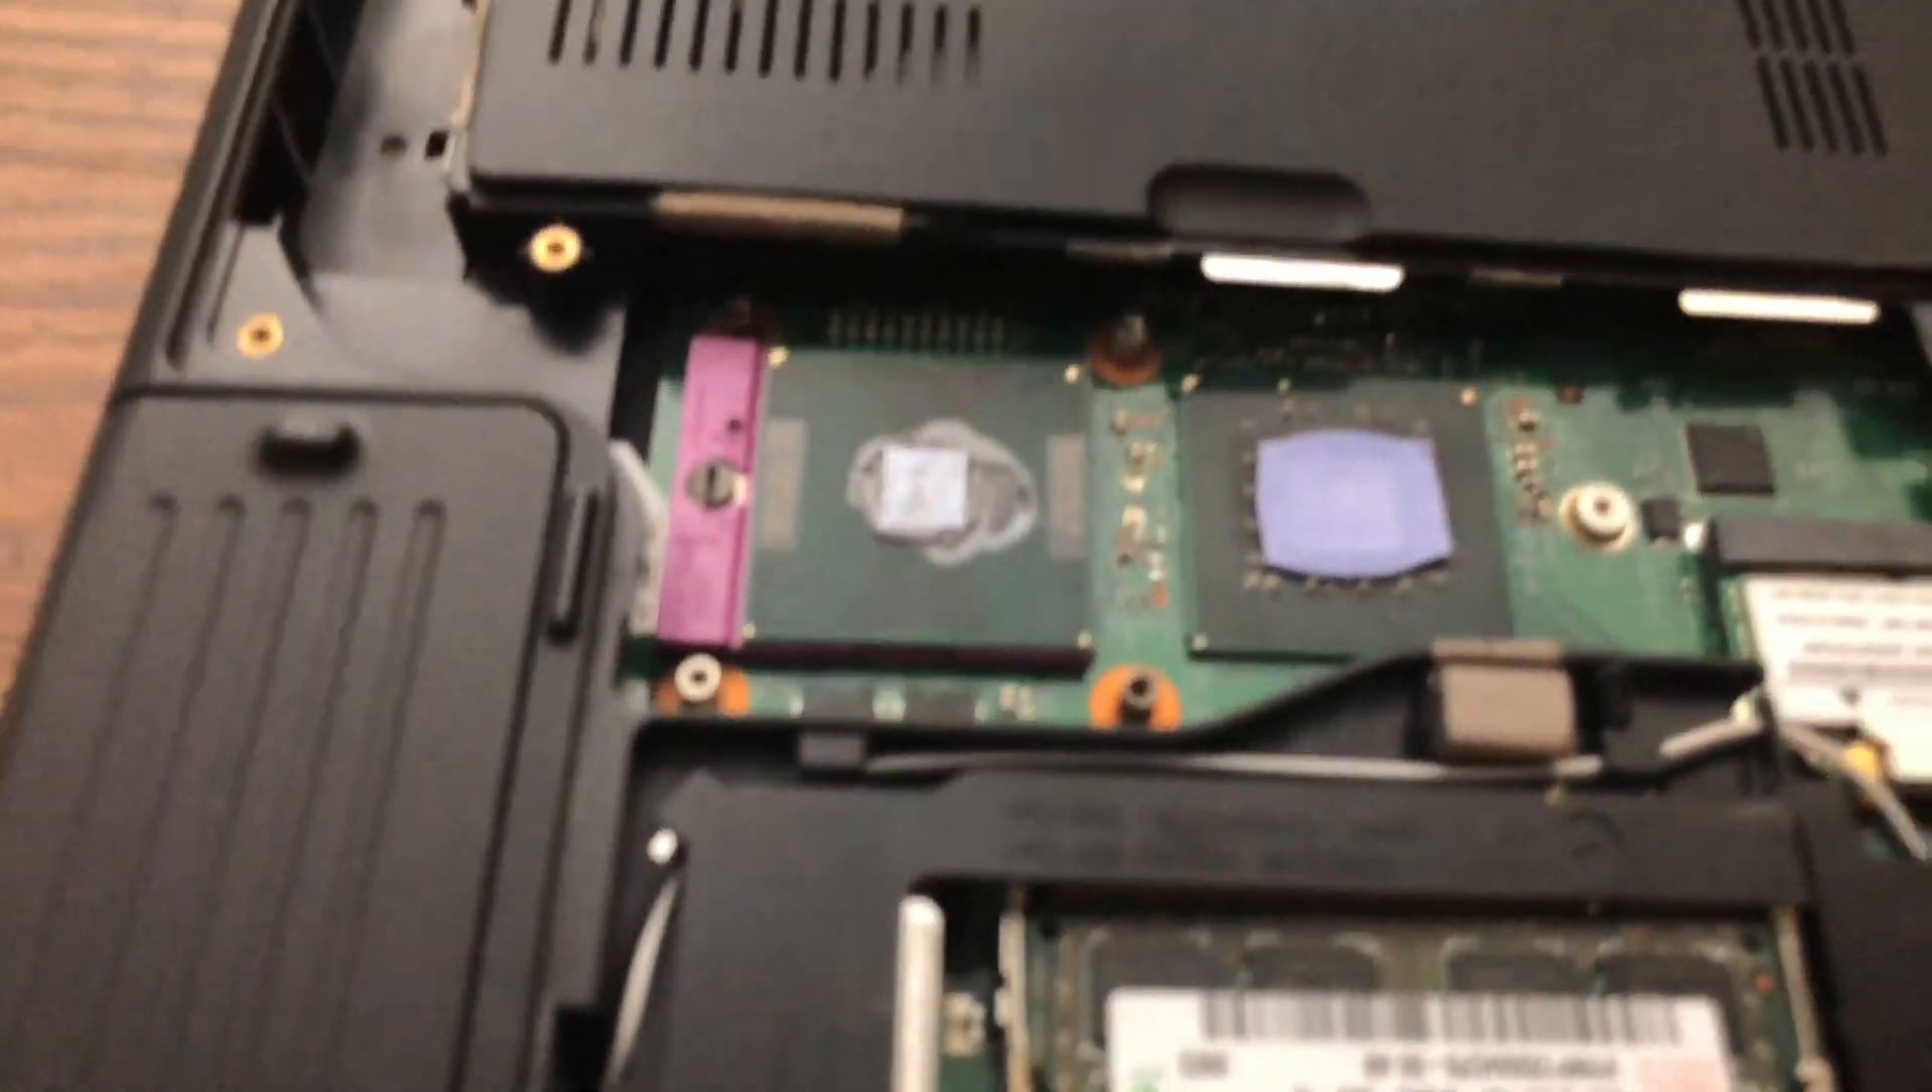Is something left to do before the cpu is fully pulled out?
Yes.